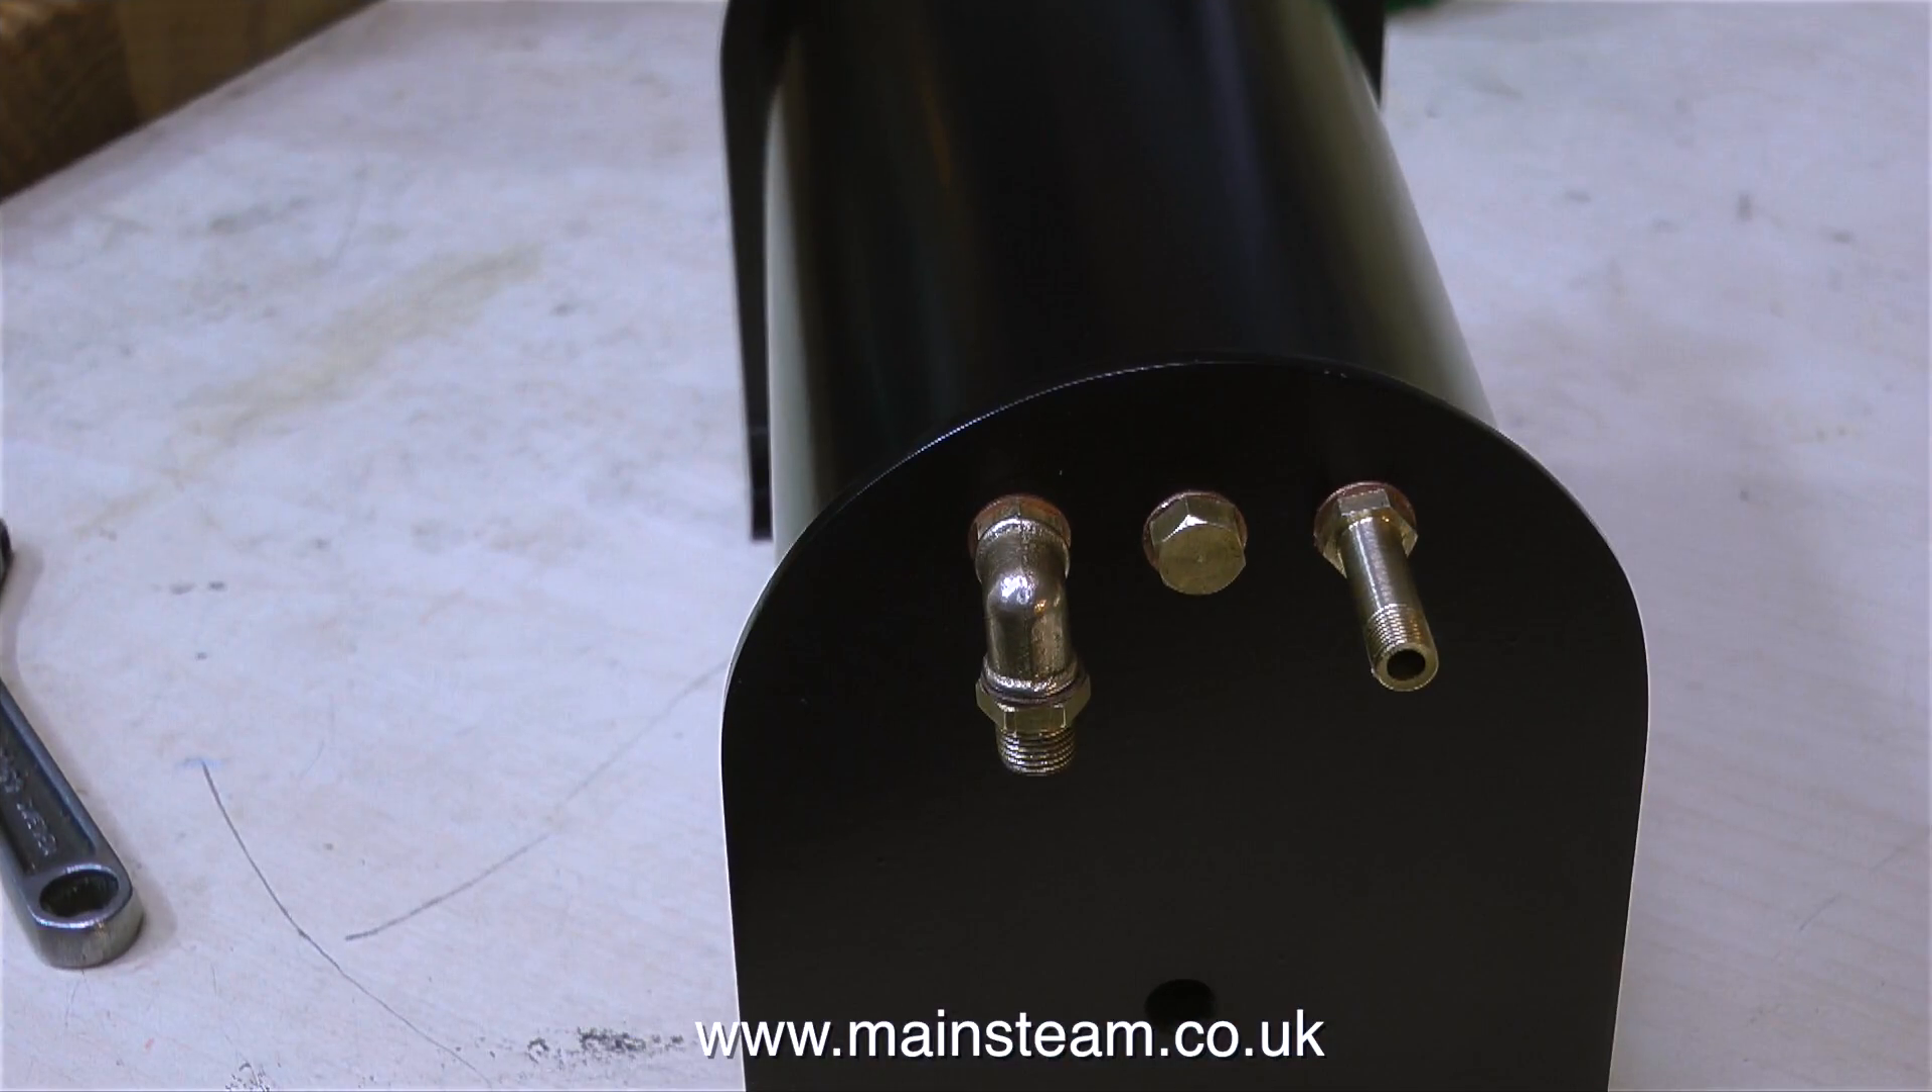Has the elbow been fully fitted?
Yes.